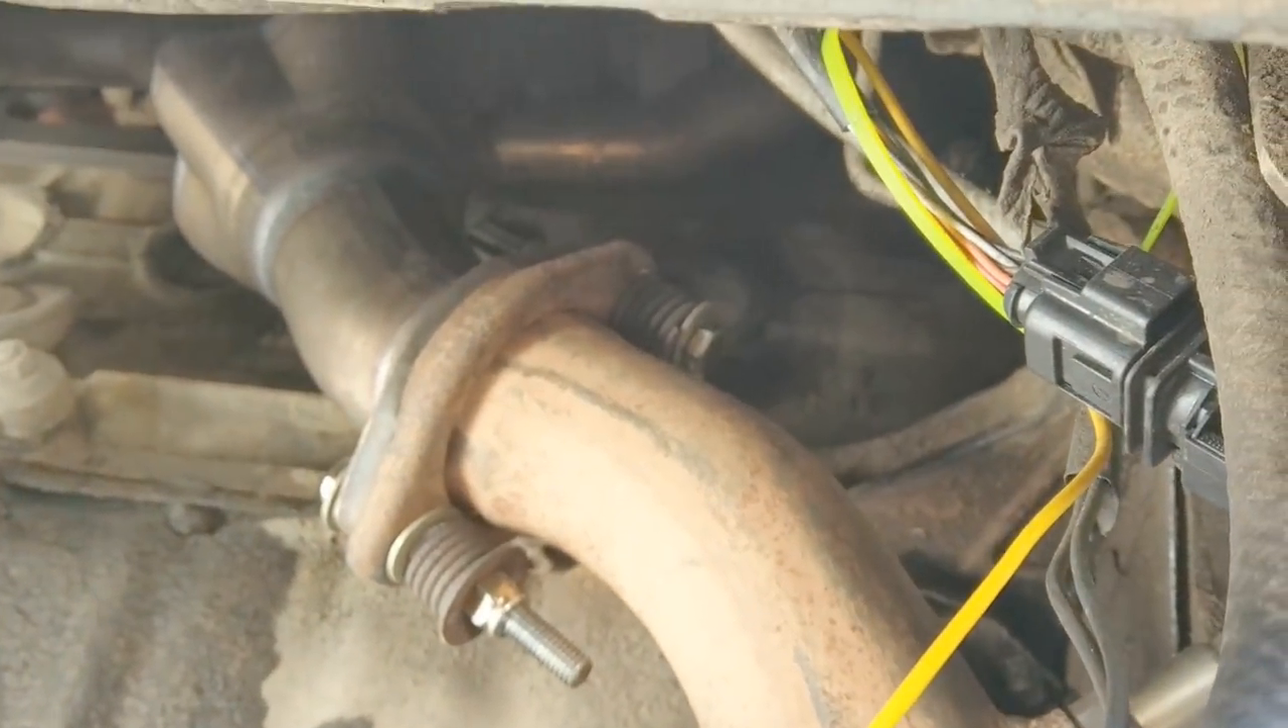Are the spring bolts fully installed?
Yes.